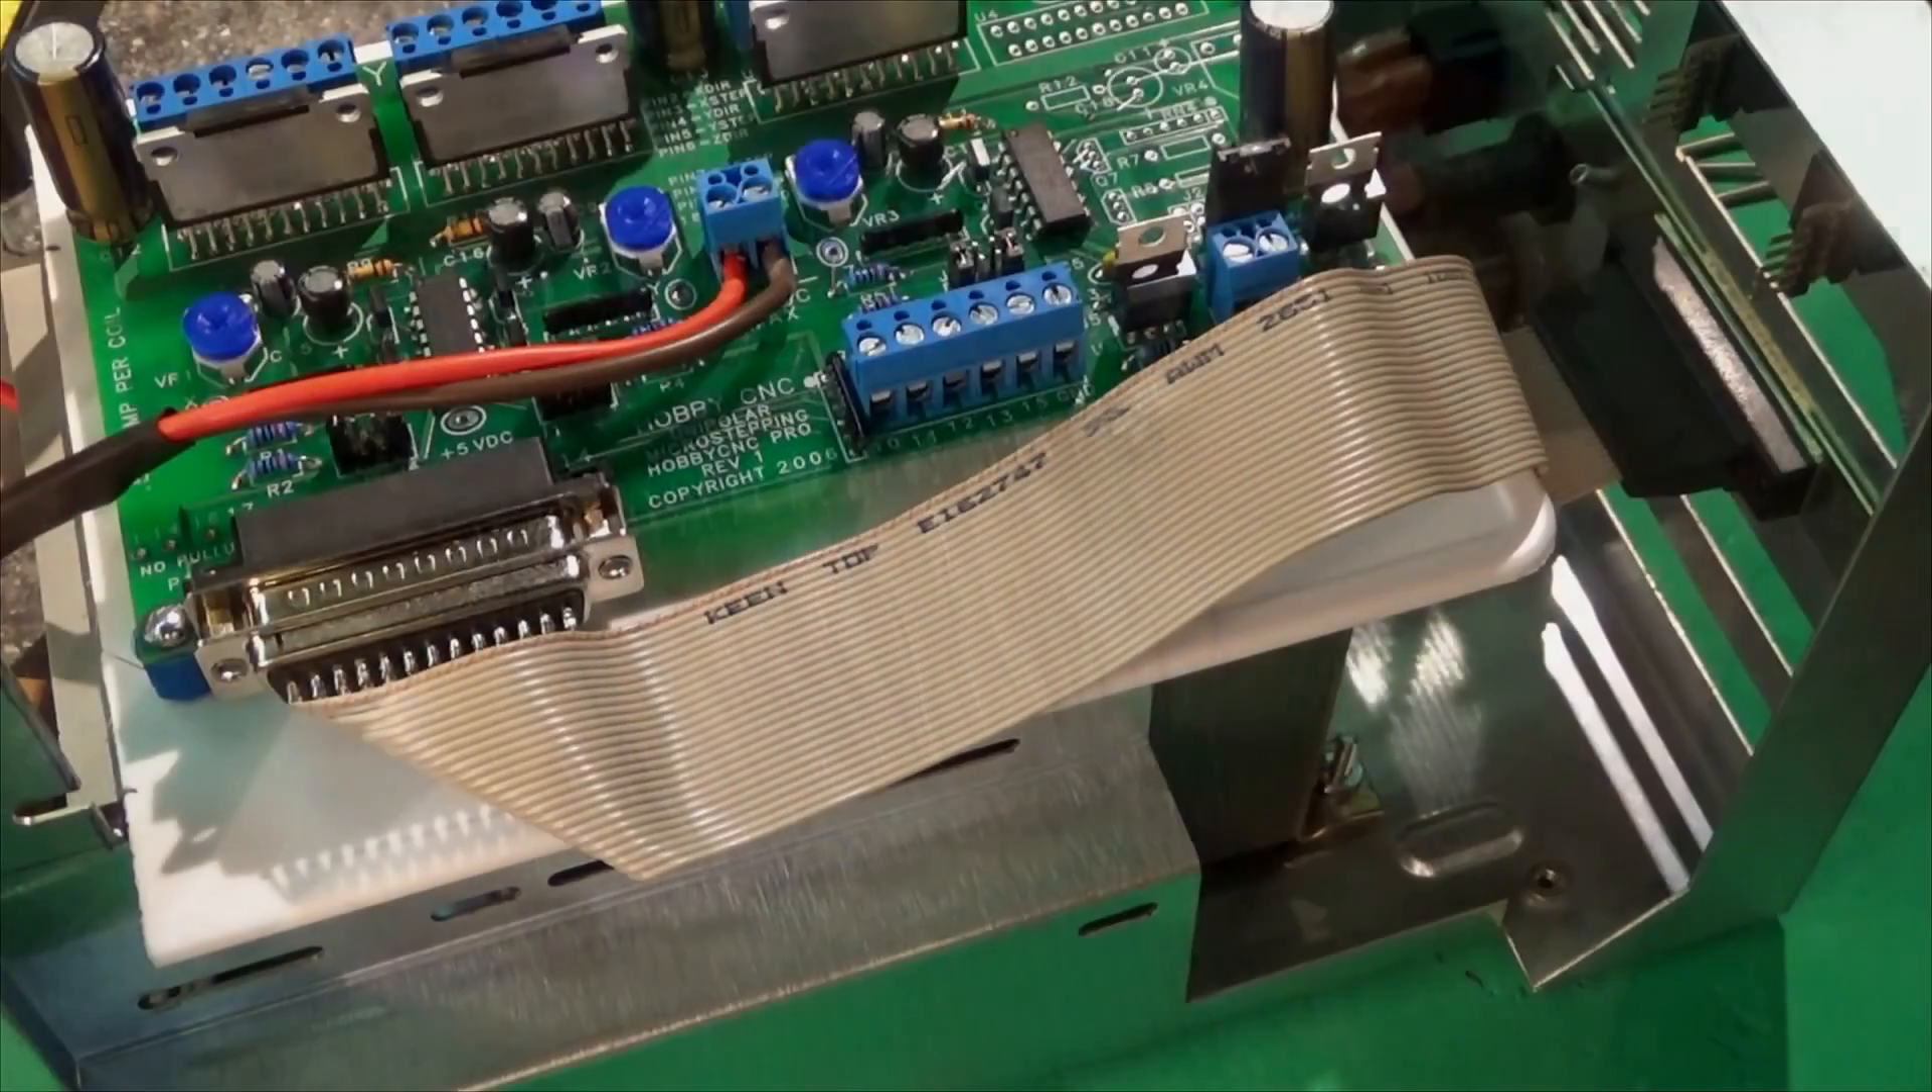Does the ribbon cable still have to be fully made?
No.